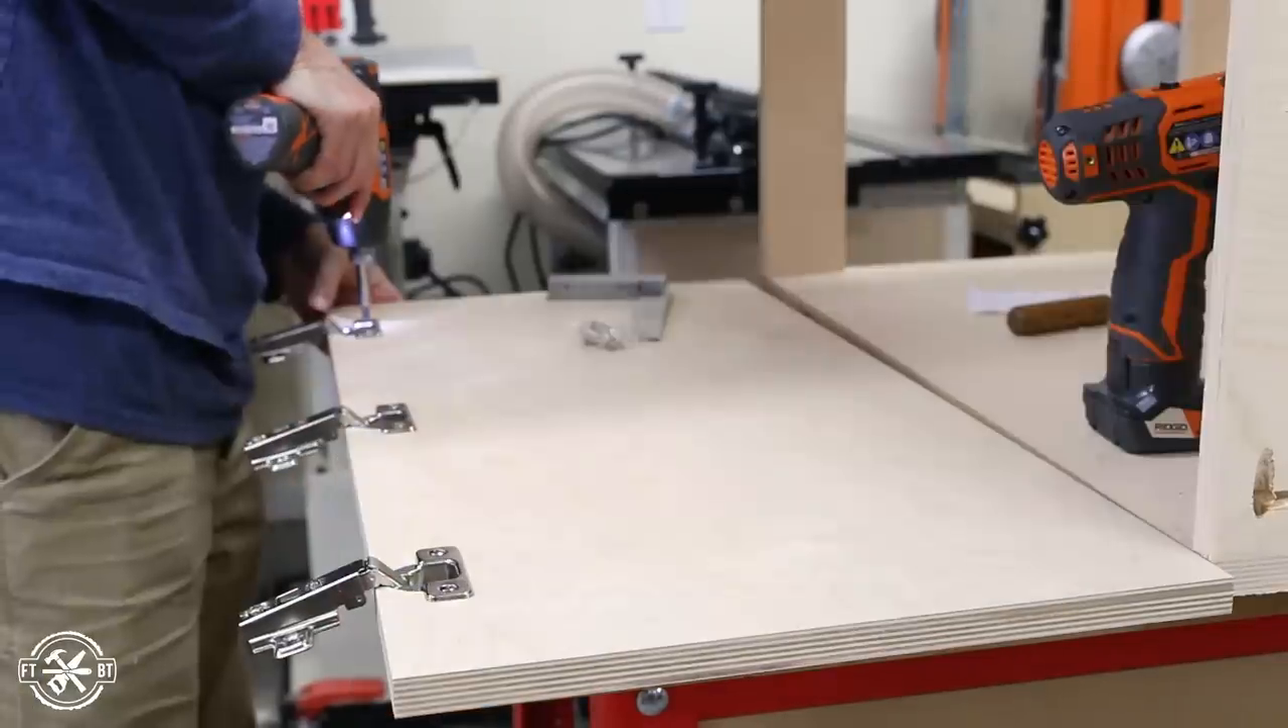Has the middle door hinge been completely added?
Yes.